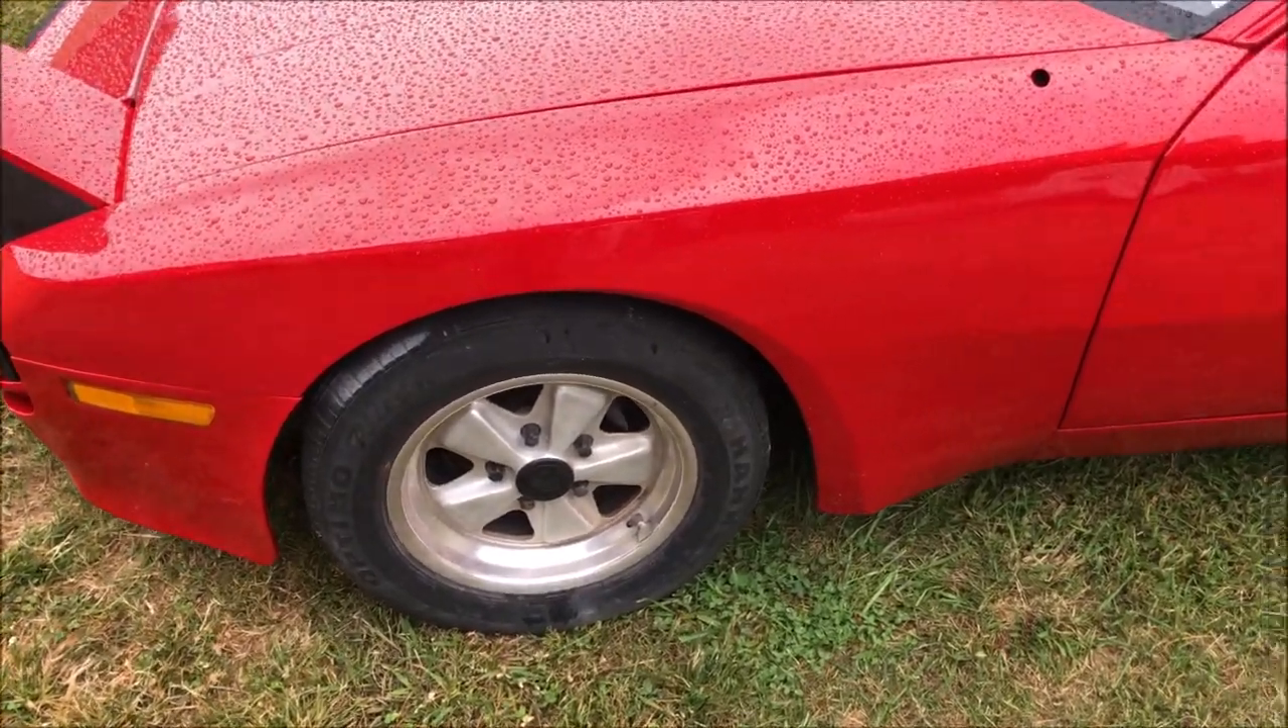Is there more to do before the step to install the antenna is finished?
Yes.